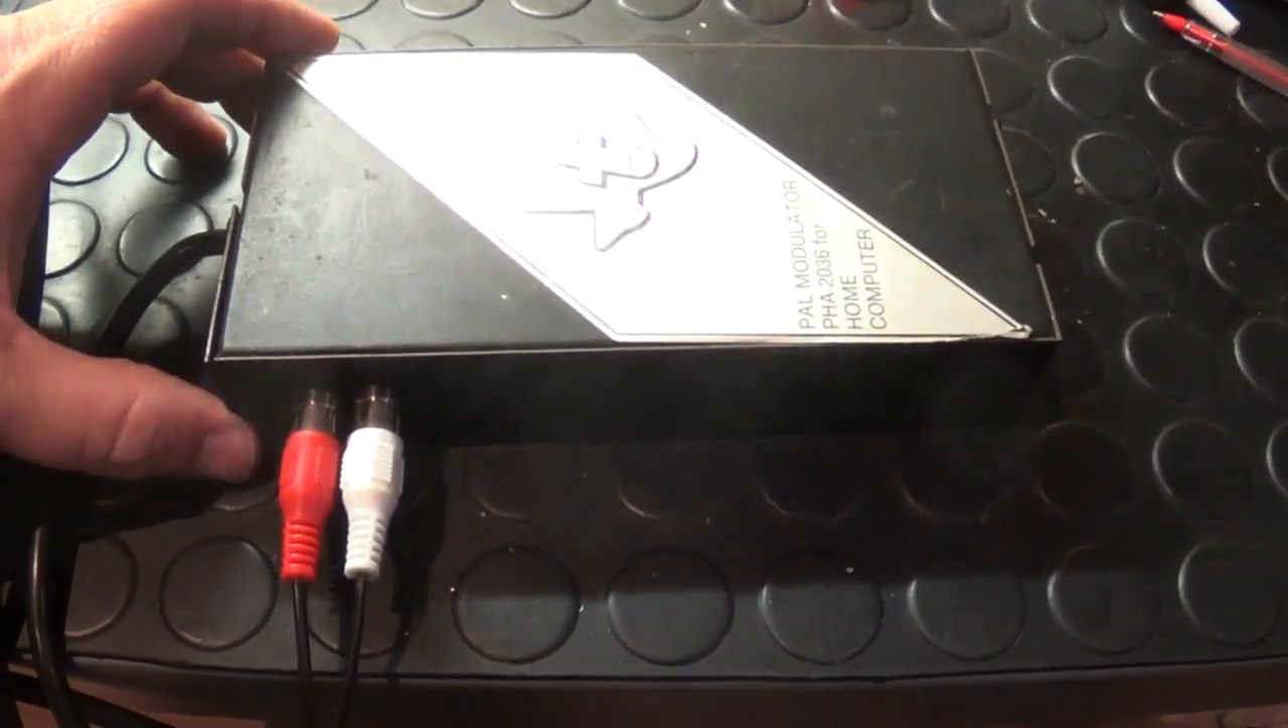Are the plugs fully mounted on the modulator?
Yes.